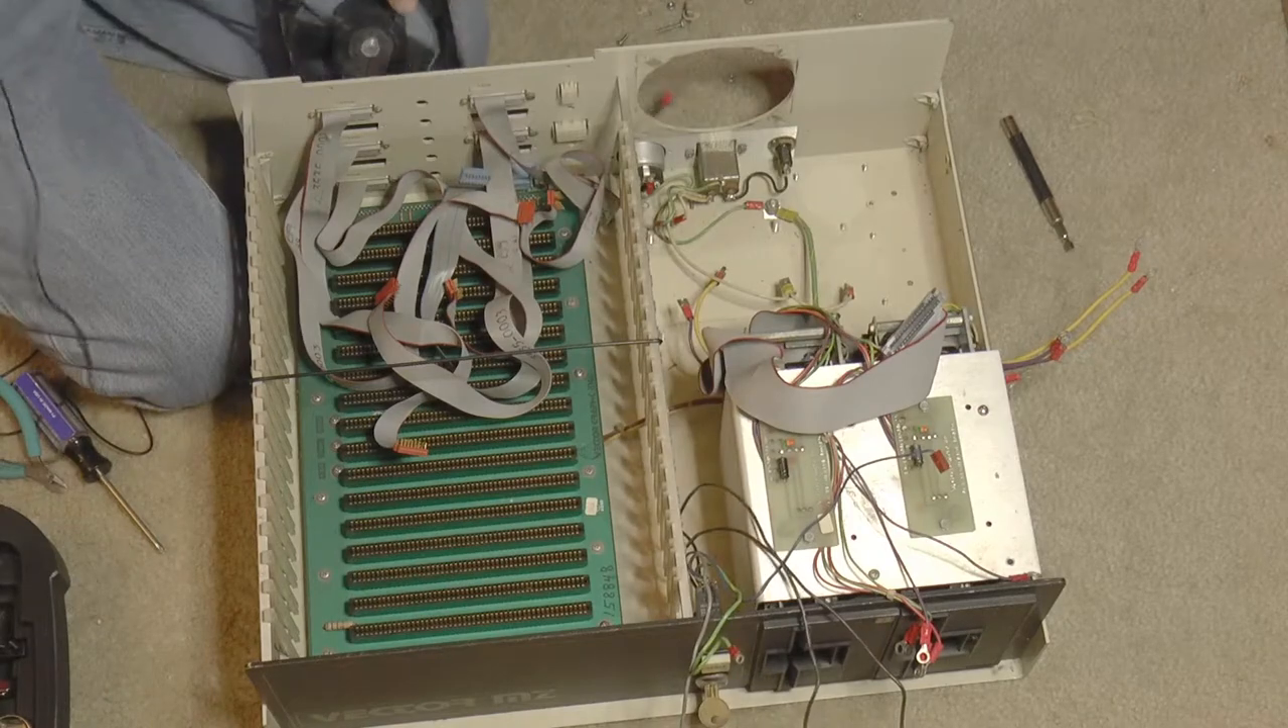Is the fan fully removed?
Yes.